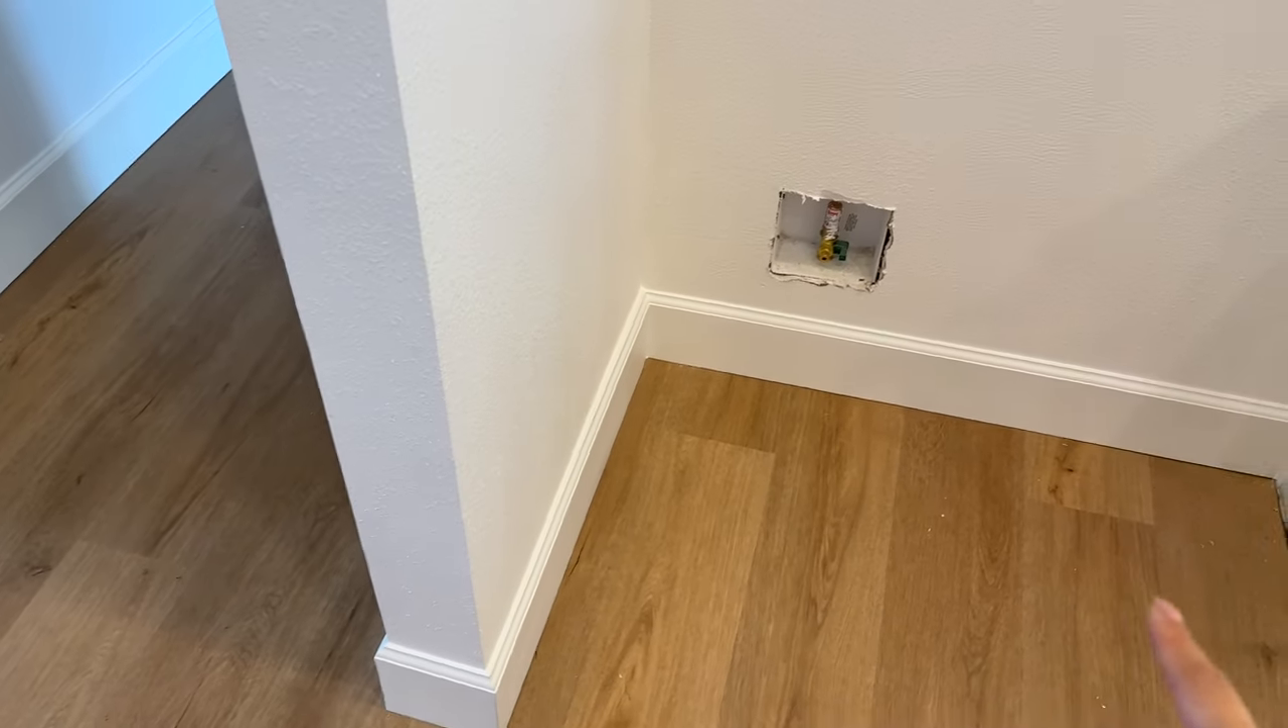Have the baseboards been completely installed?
Yes.